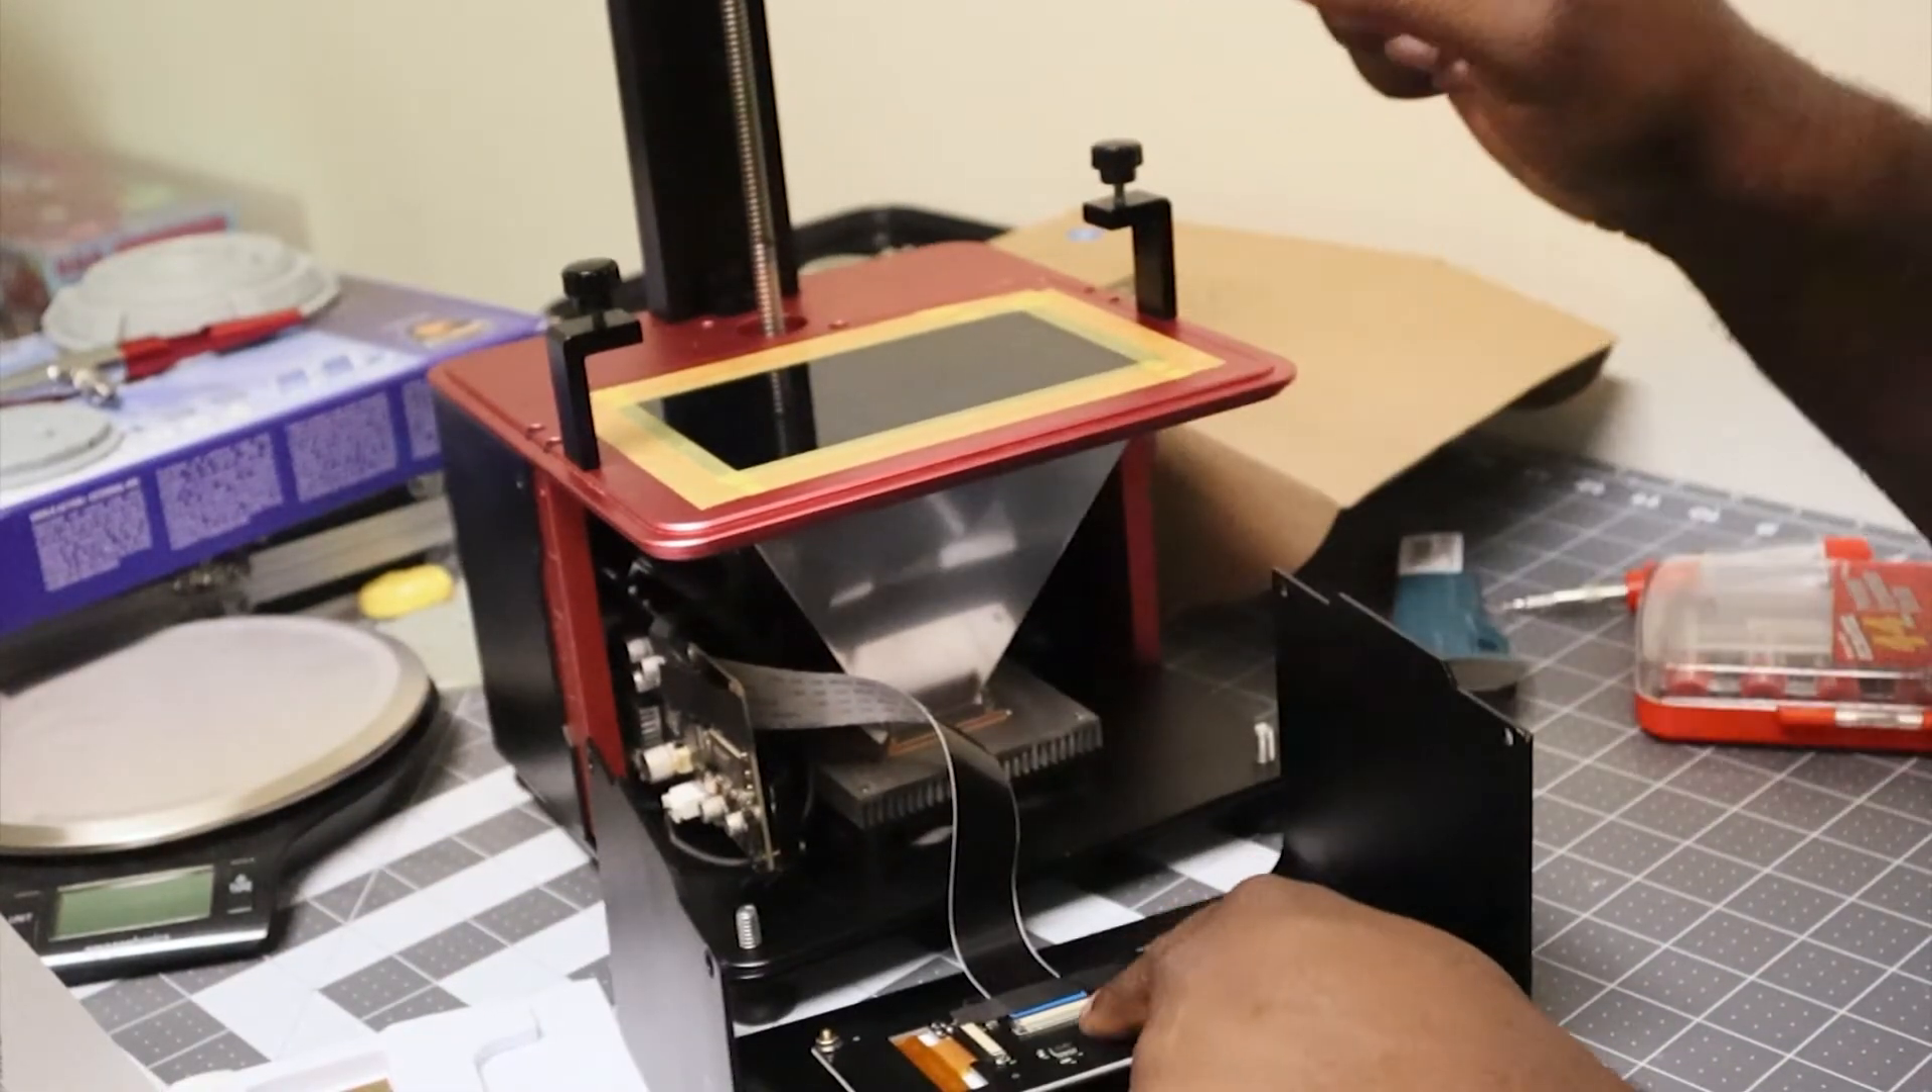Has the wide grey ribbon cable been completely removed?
No.